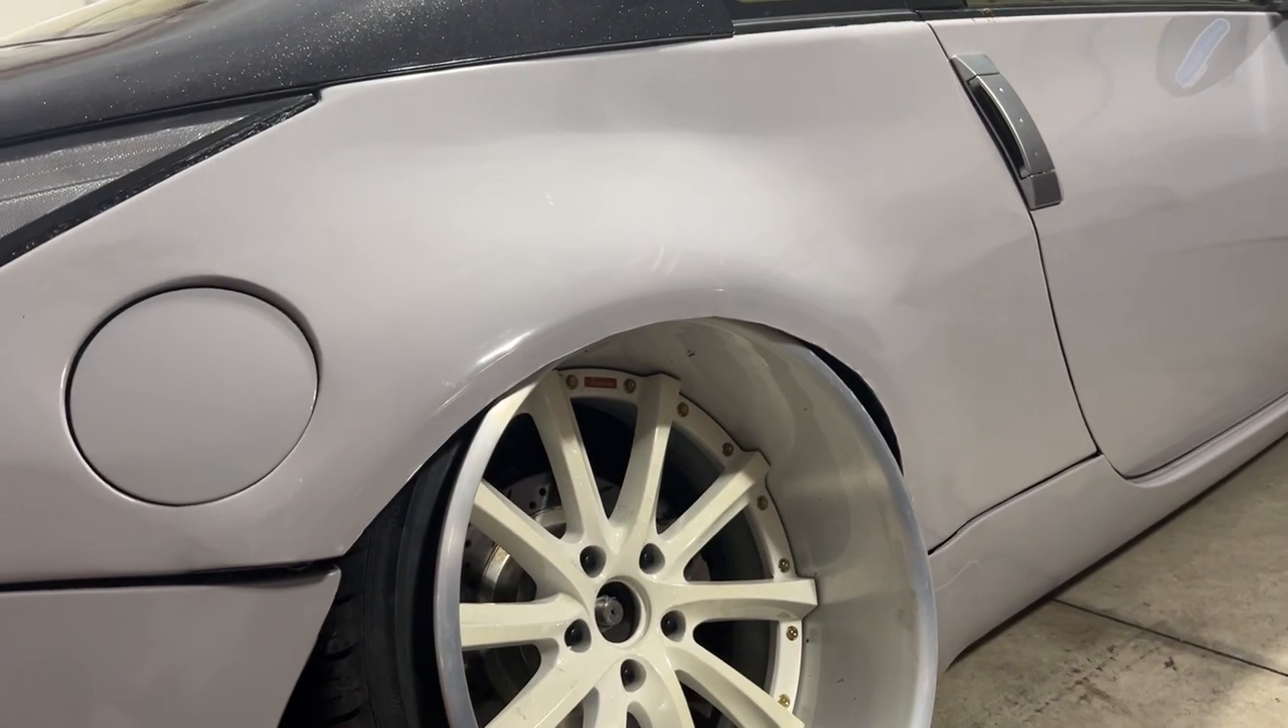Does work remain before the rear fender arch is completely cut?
Yes.